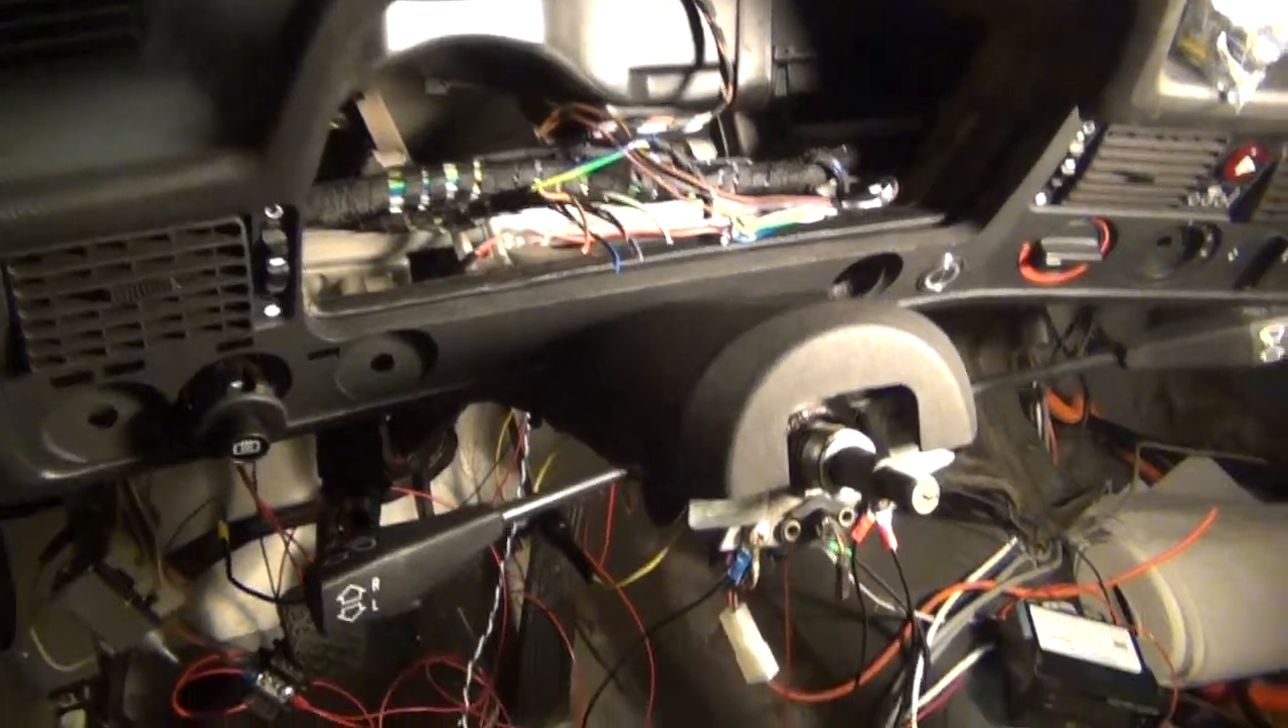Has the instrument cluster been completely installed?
No.